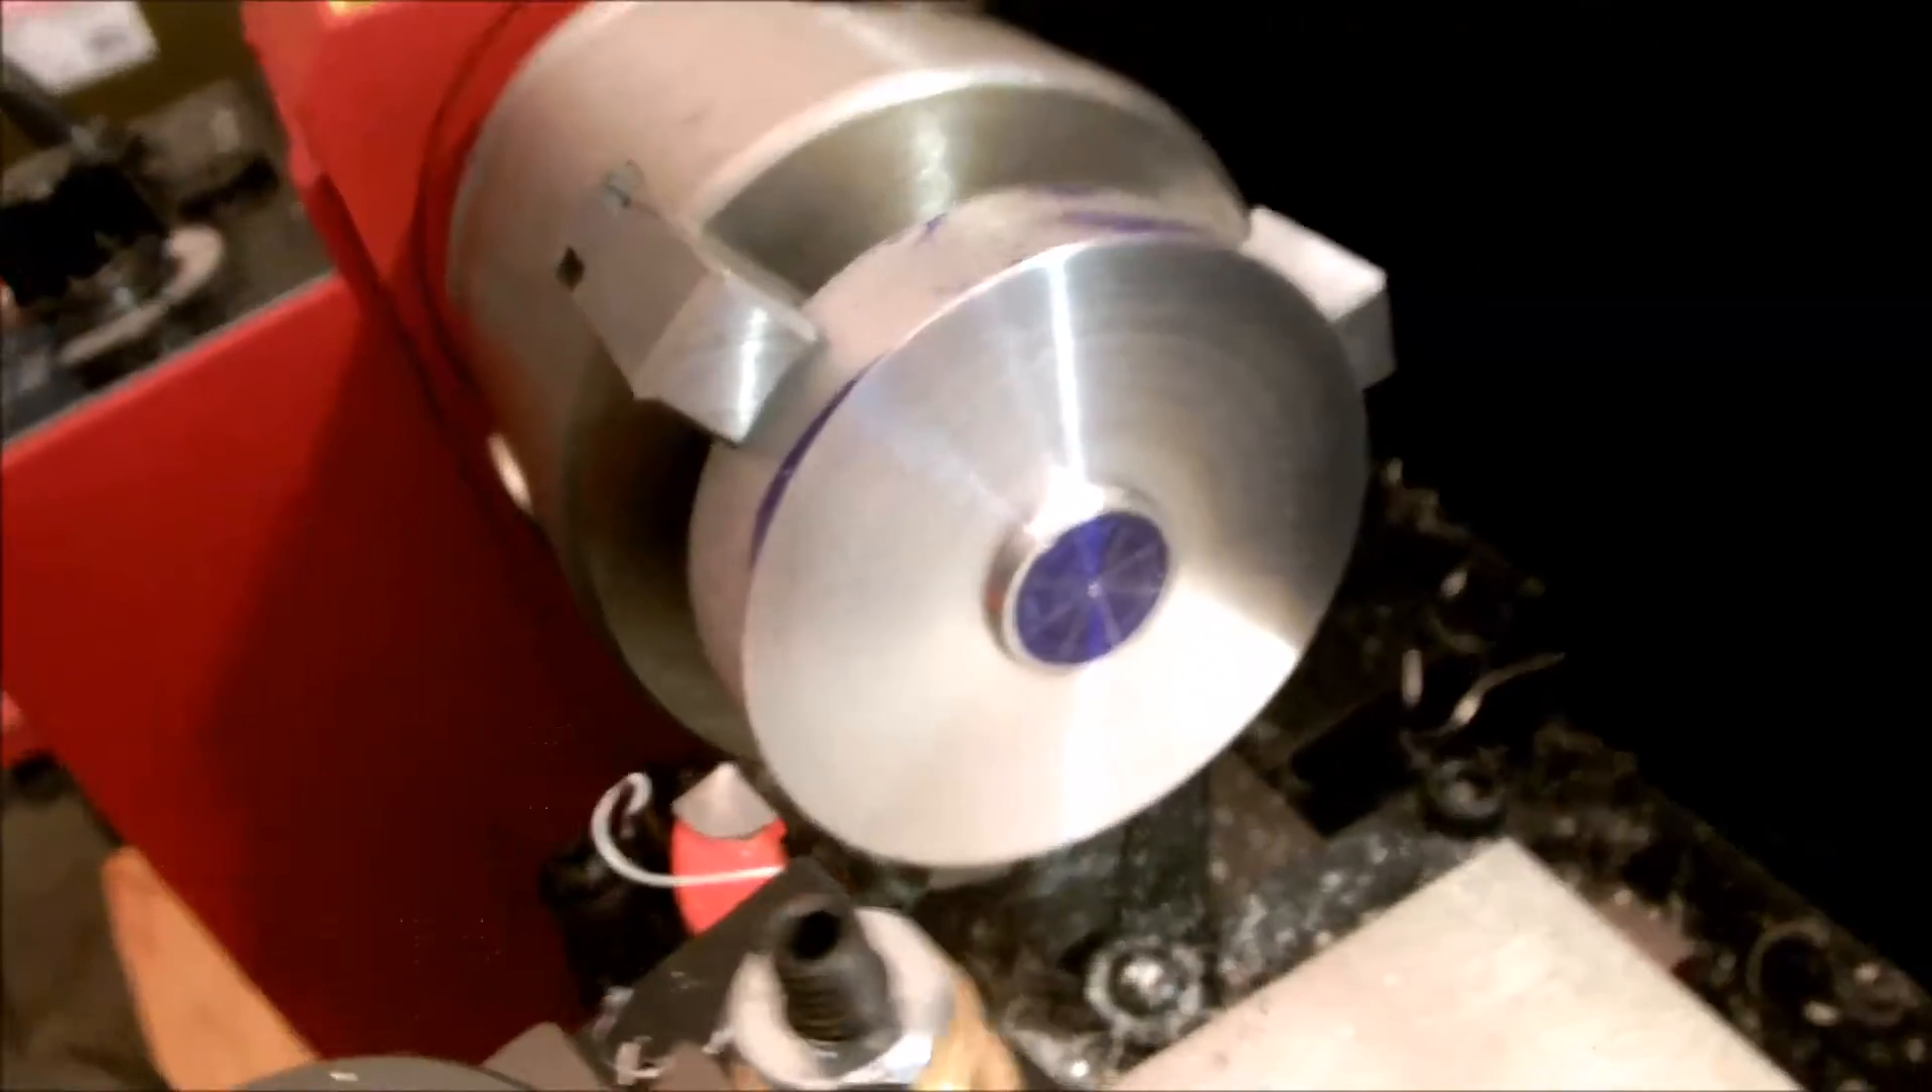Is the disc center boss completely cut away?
No.